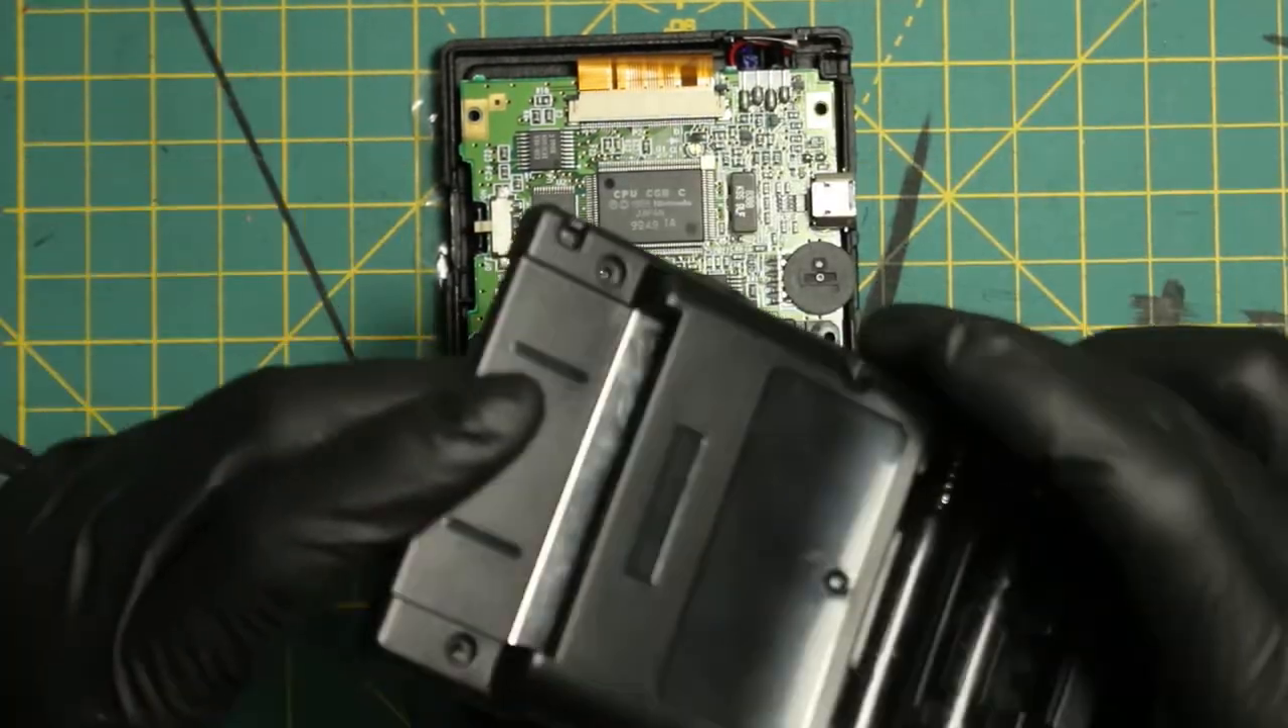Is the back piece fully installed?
No.